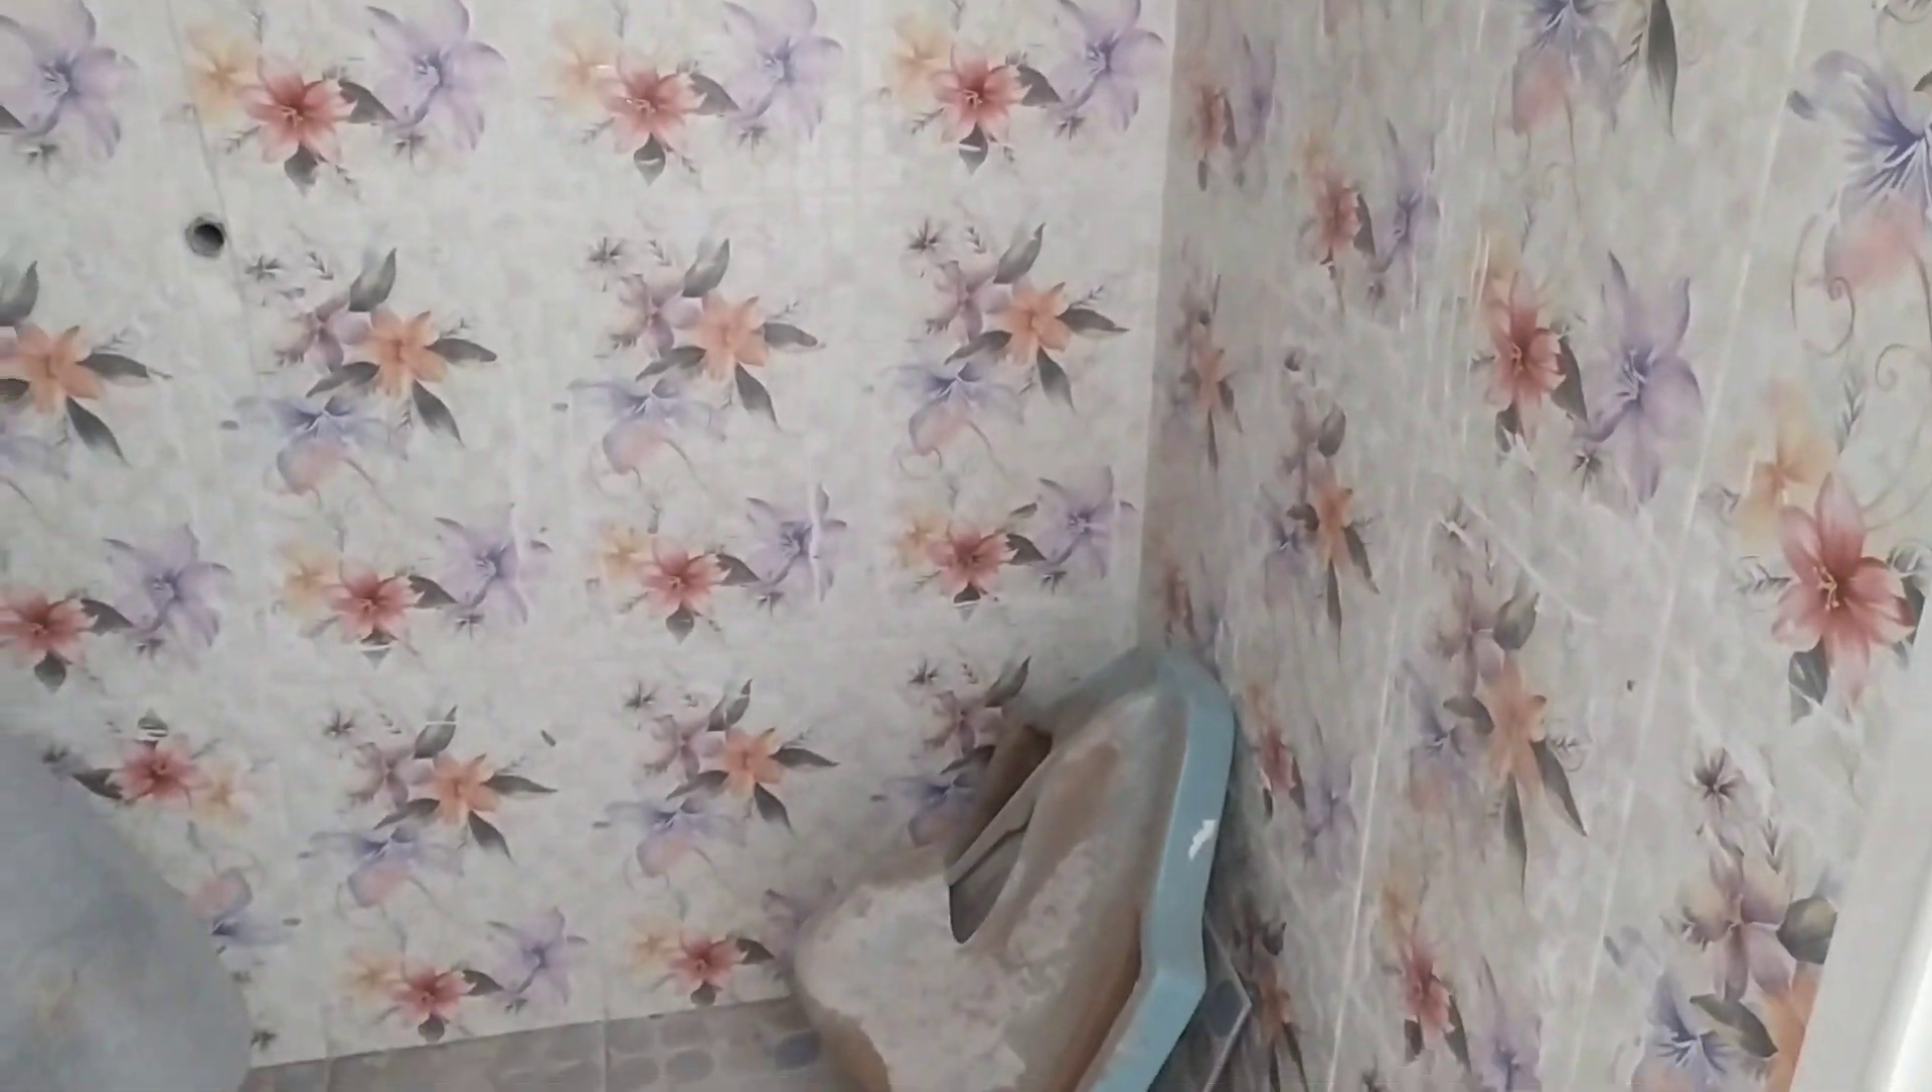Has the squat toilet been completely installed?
No.